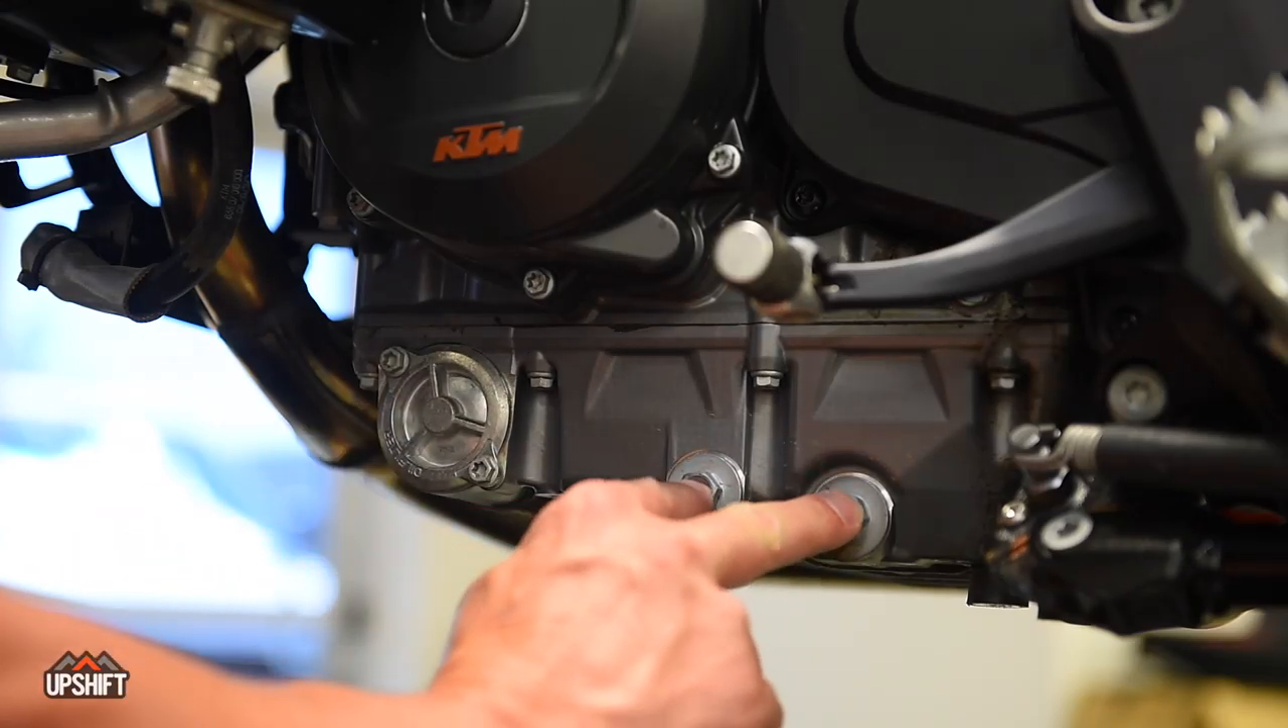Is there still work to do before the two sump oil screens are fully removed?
Yes.